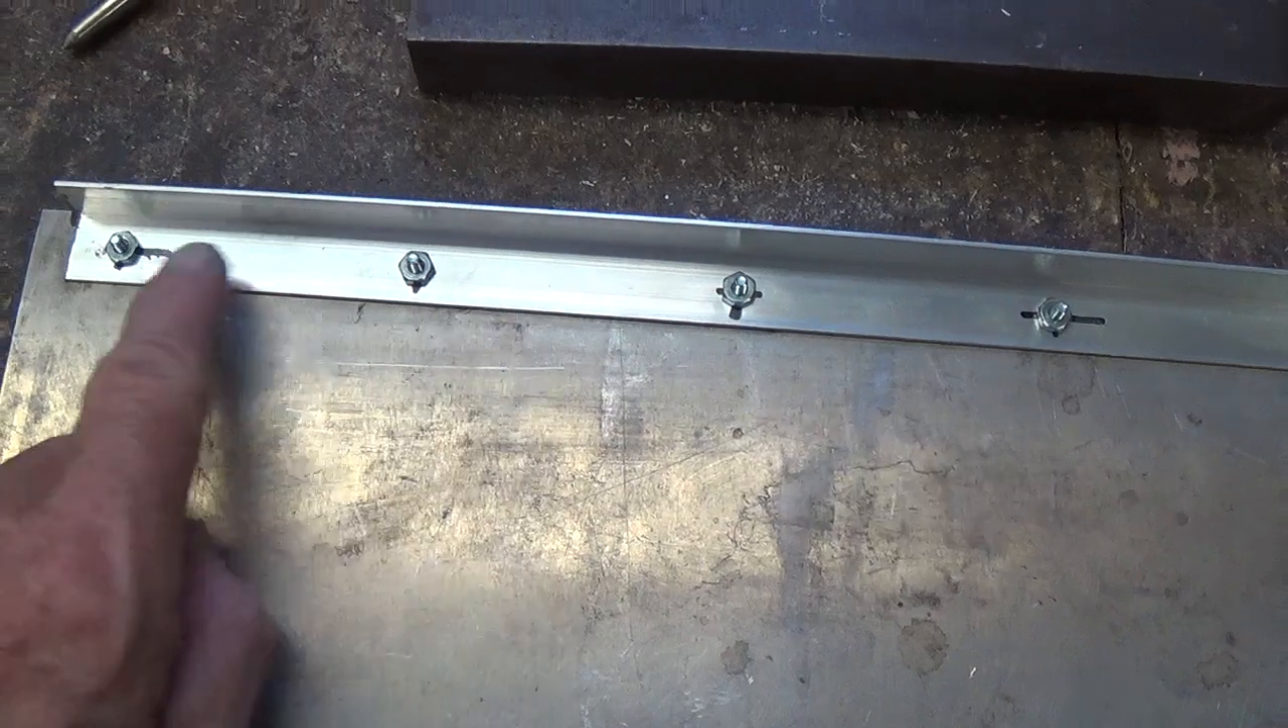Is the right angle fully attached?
Yes.